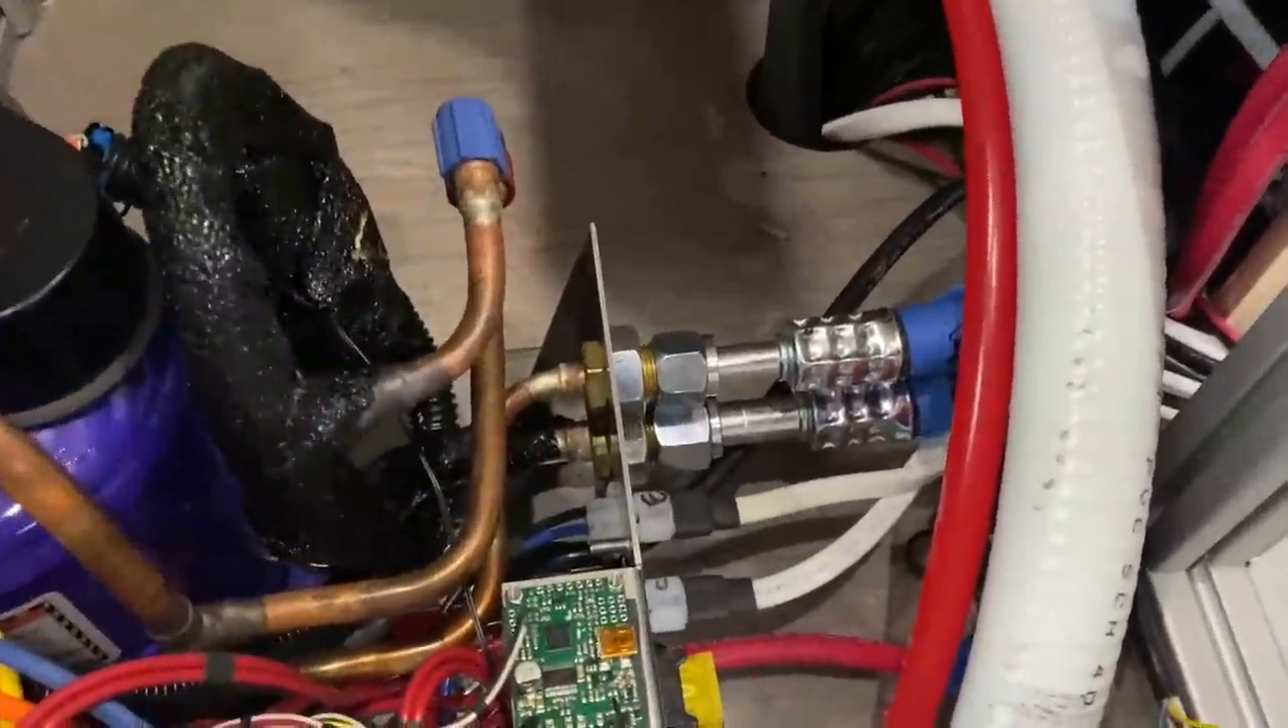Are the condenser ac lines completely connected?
Yes.